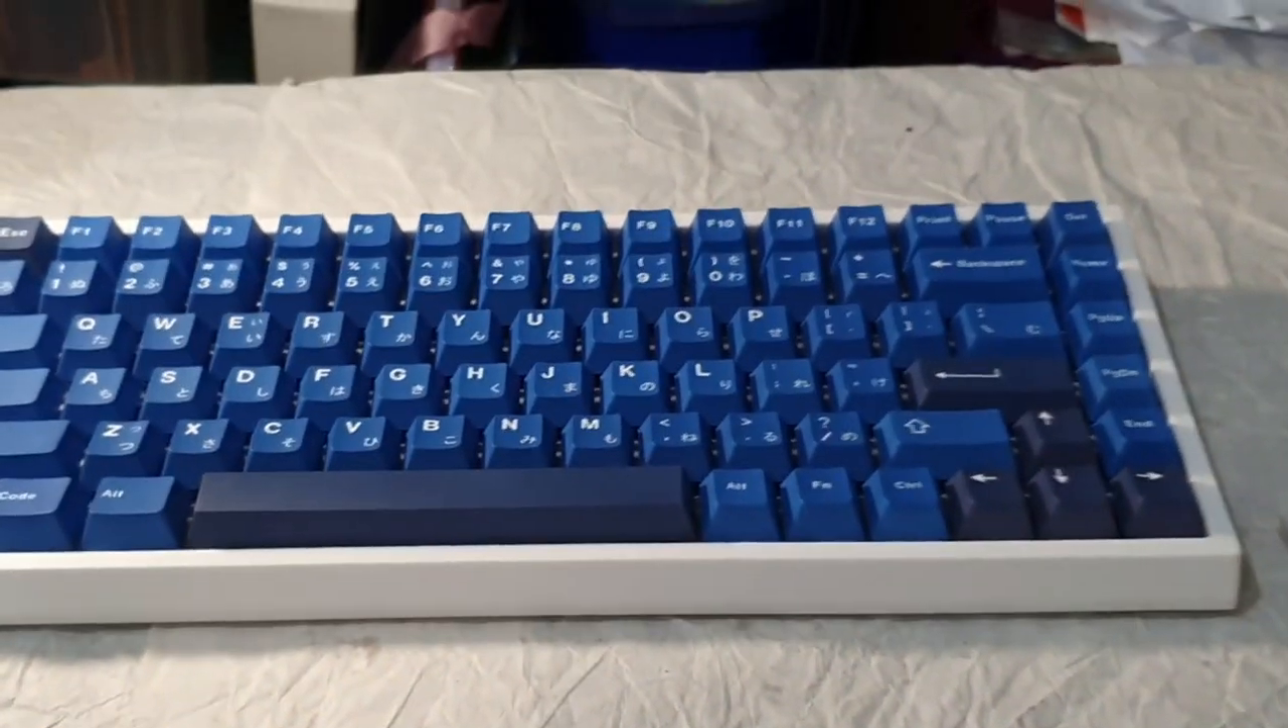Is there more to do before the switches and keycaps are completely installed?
No.